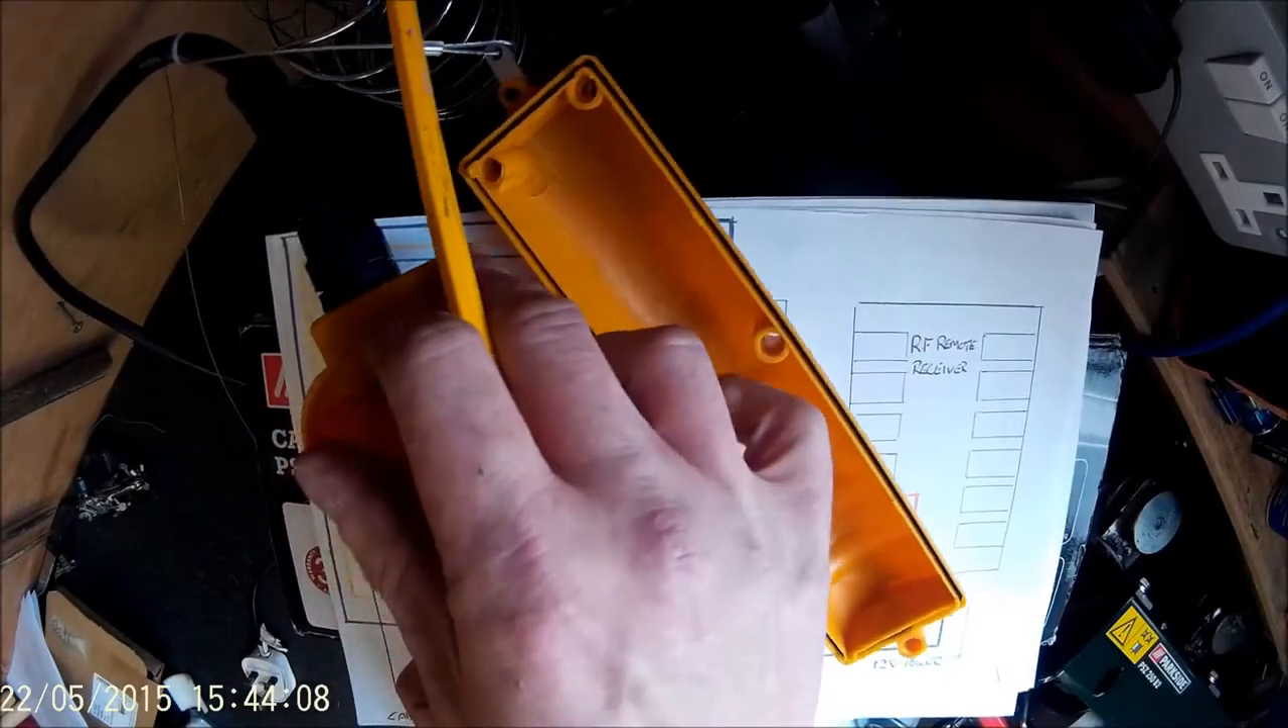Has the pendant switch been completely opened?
Yes.